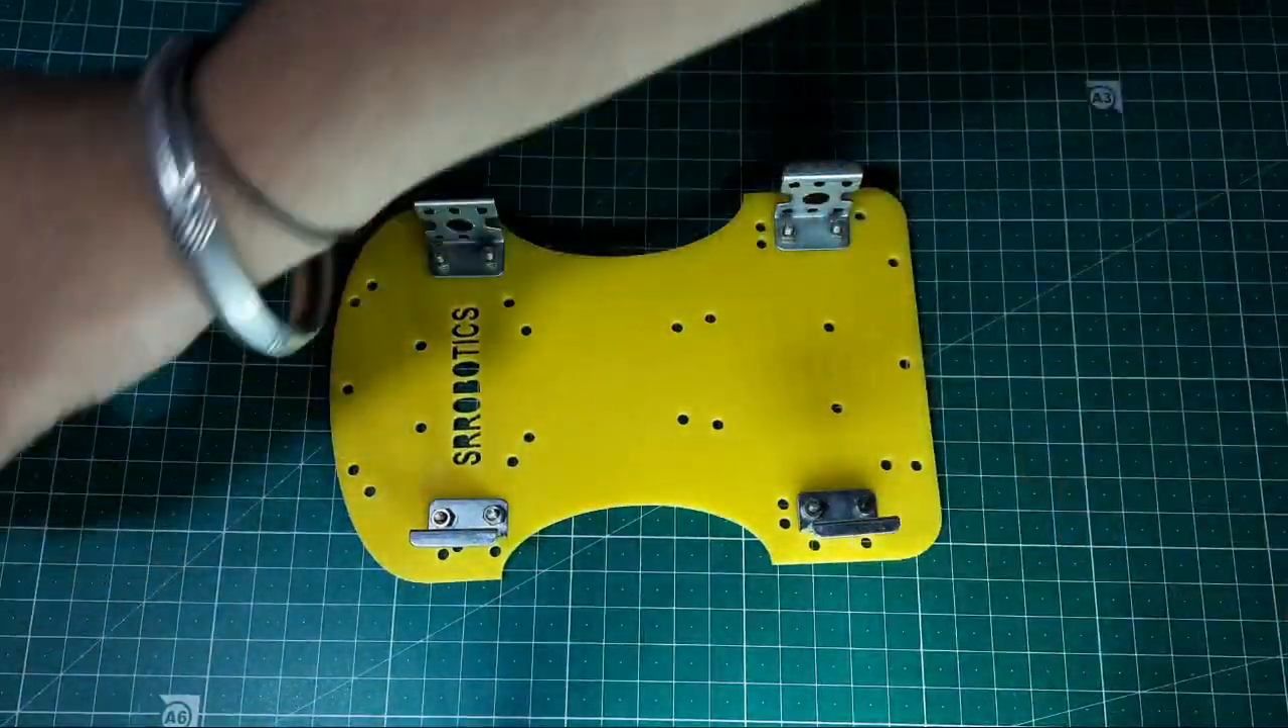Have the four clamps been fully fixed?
Yes.